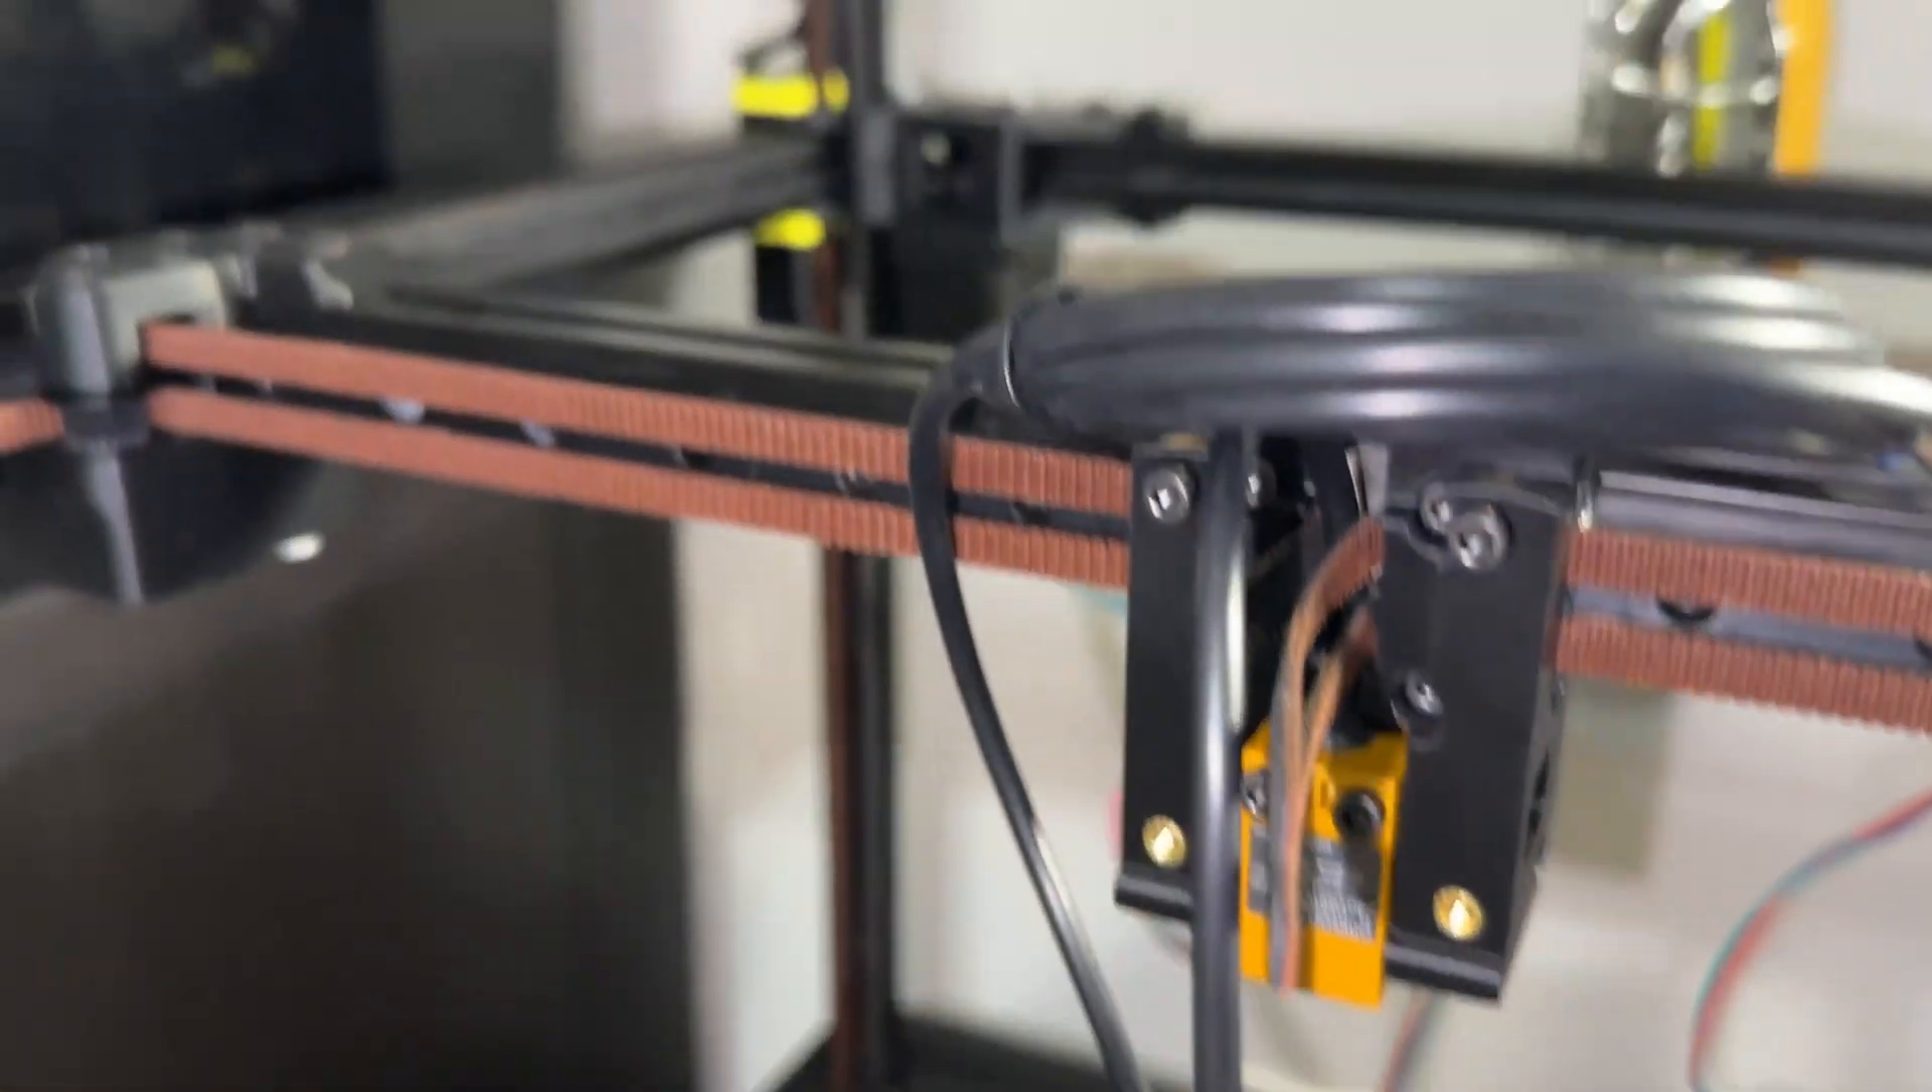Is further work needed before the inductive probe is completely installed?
No.